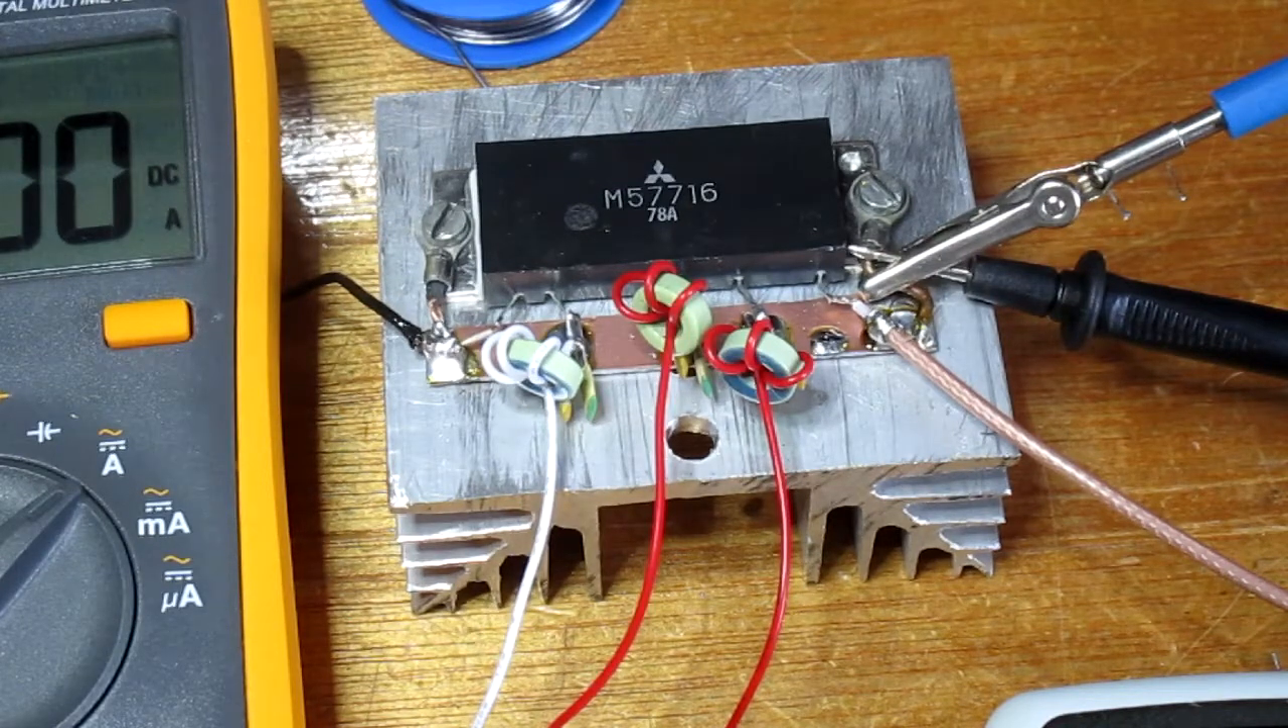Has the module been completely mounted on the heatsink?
Yes.